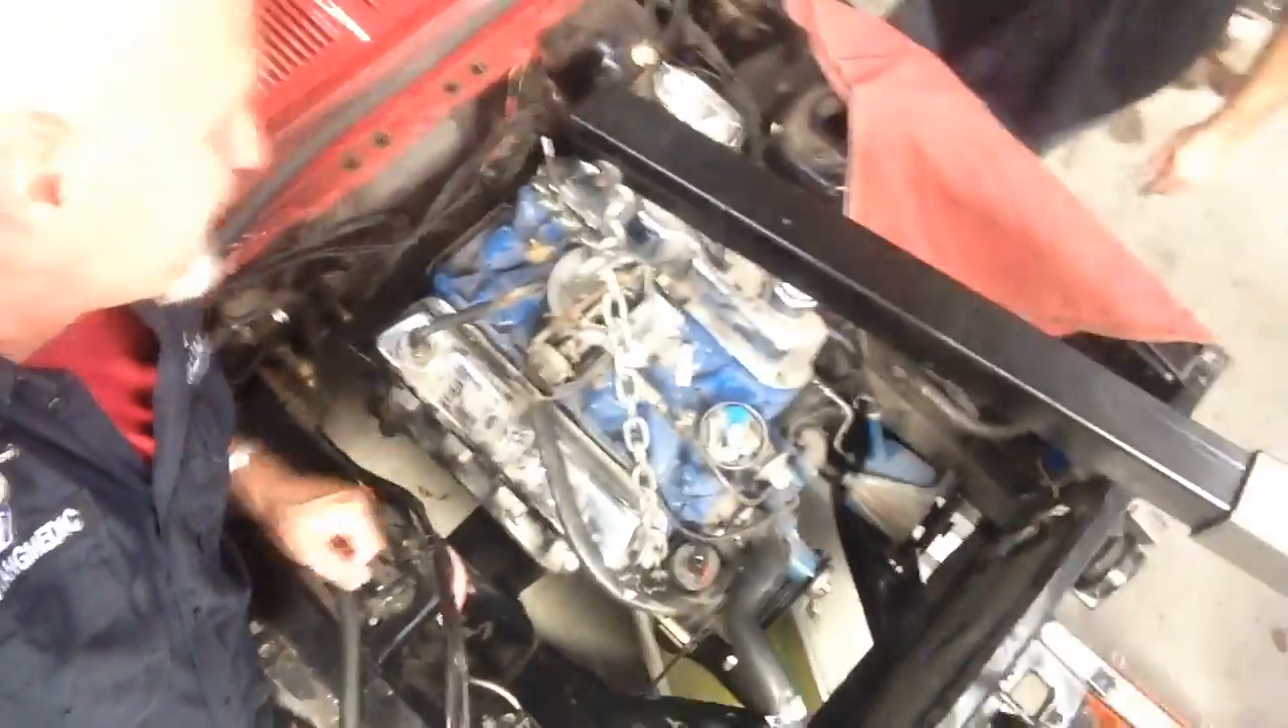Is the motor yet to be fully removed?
Yes.